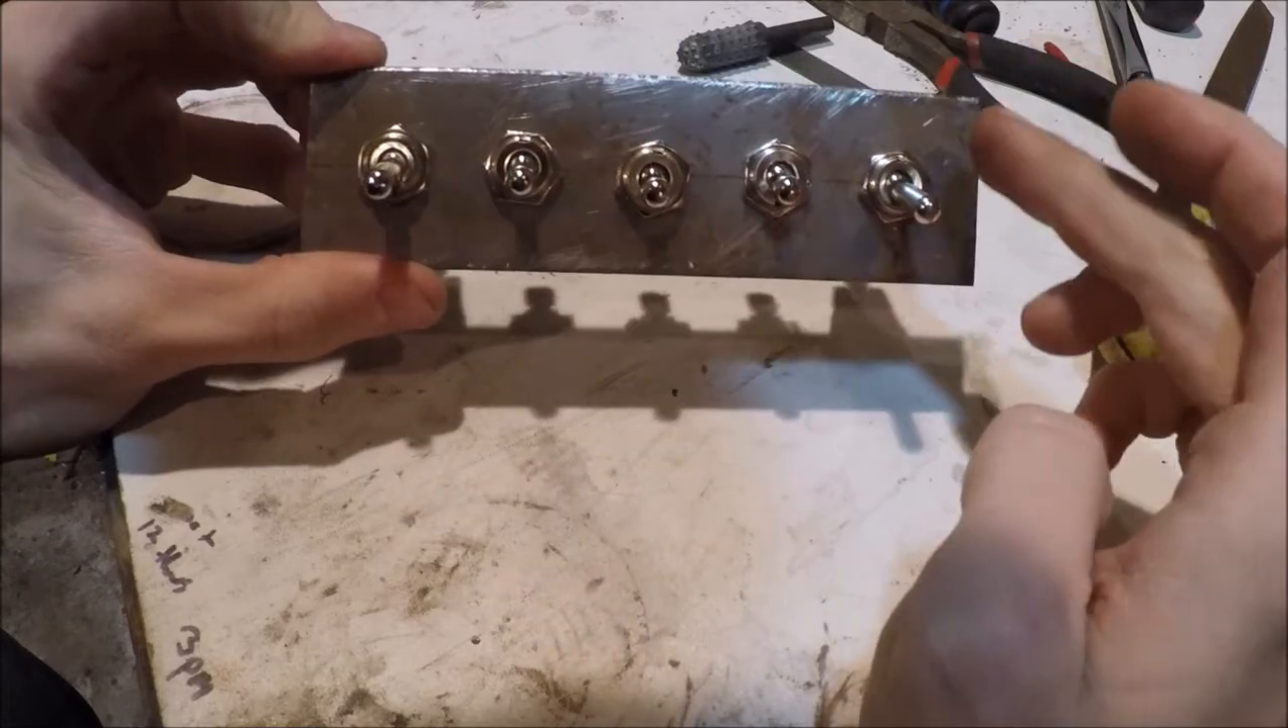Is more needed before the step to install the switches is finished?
No.